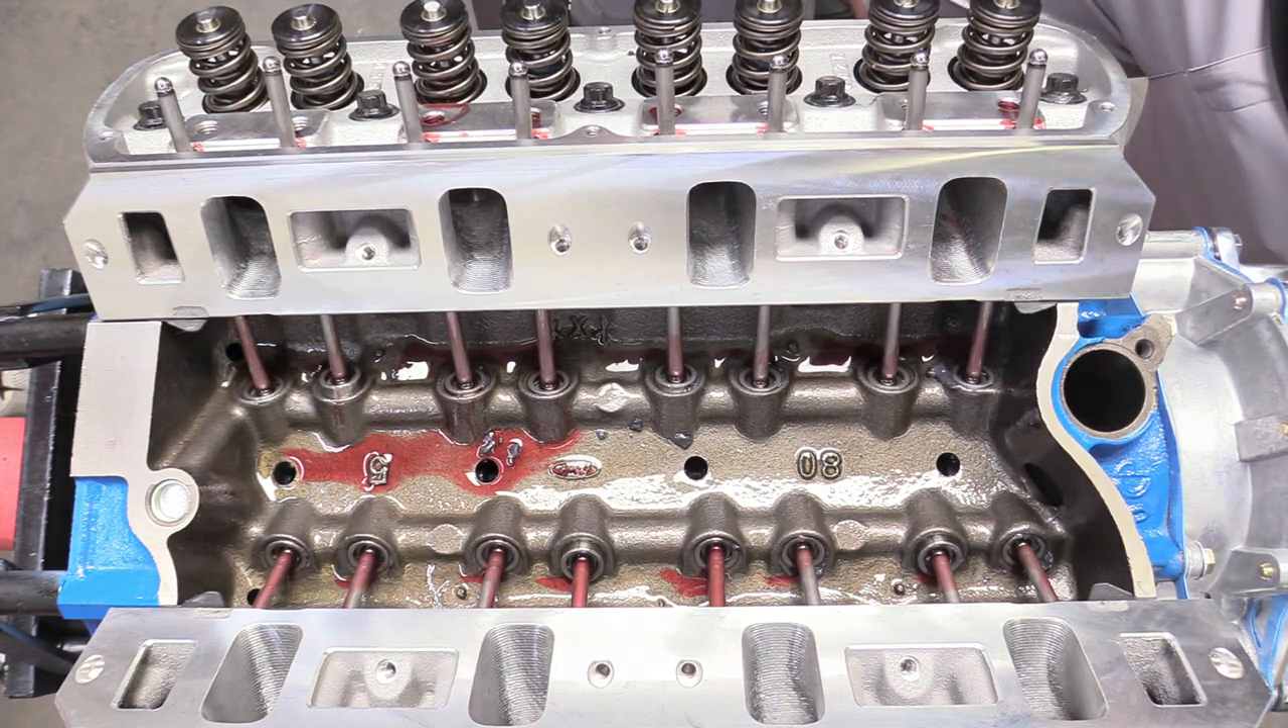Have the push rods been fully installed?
Yes.